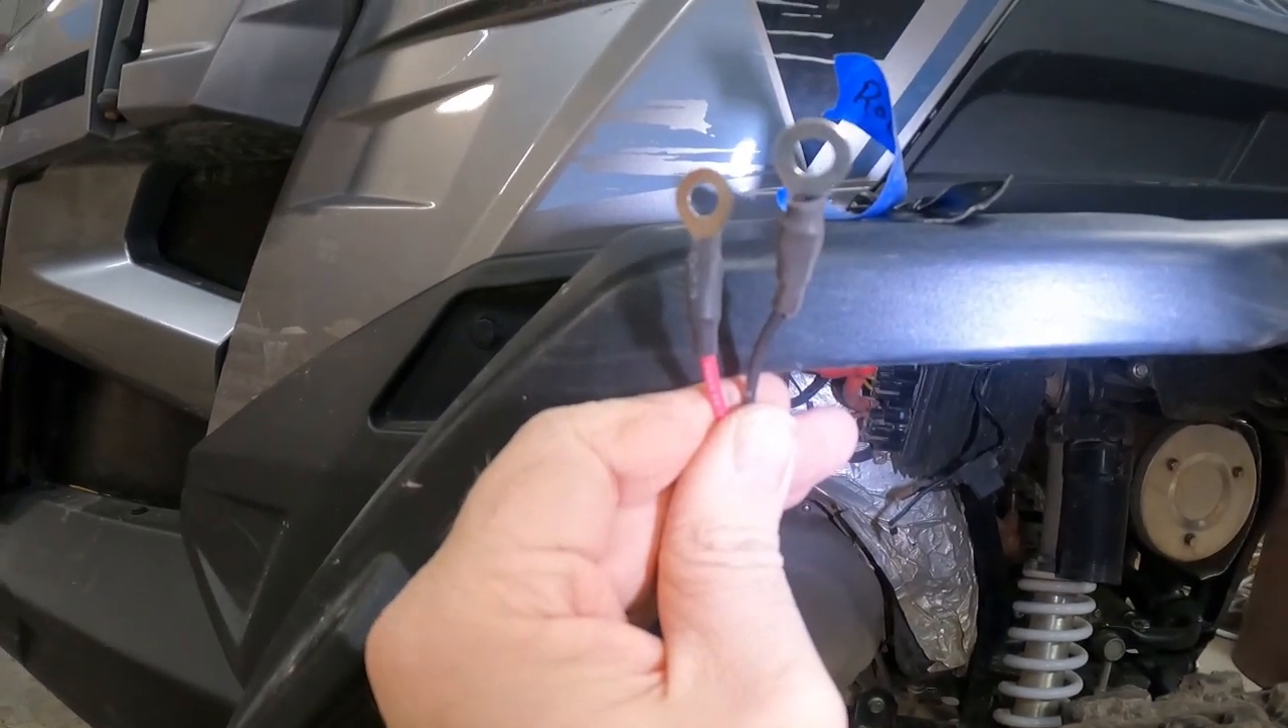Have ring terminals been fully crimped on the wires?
Yes.